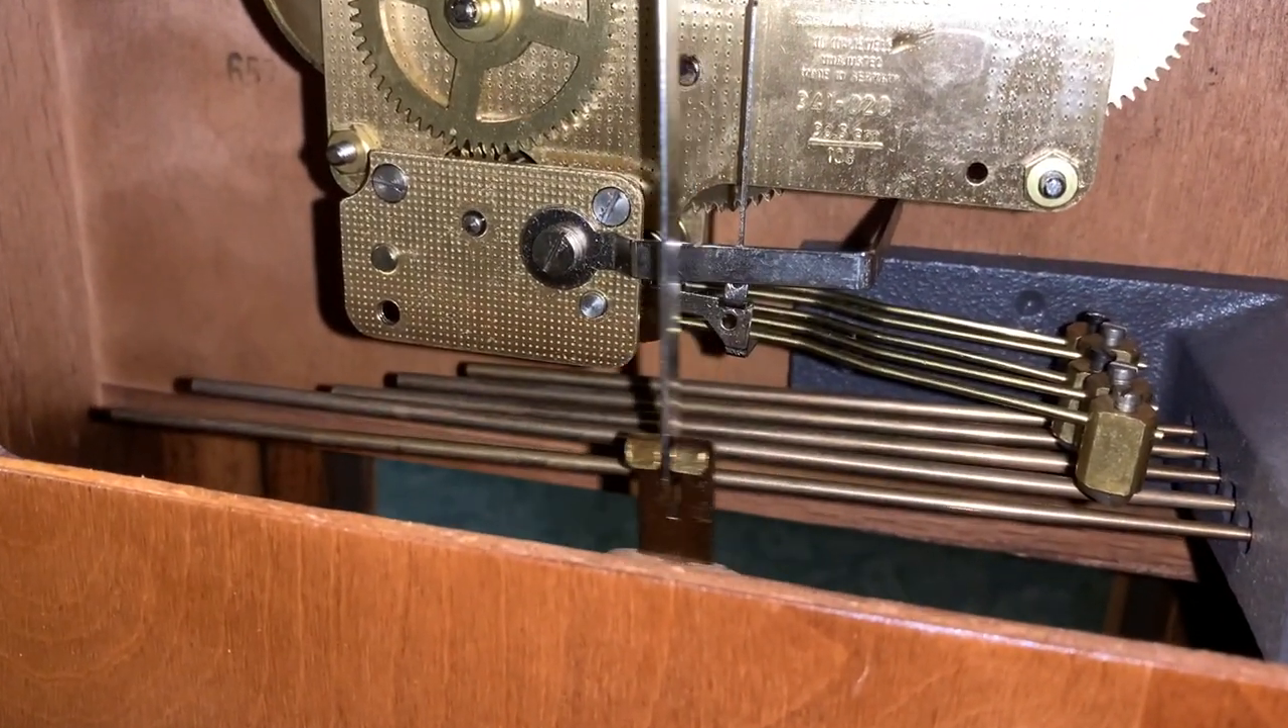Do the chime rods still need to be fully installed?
No.